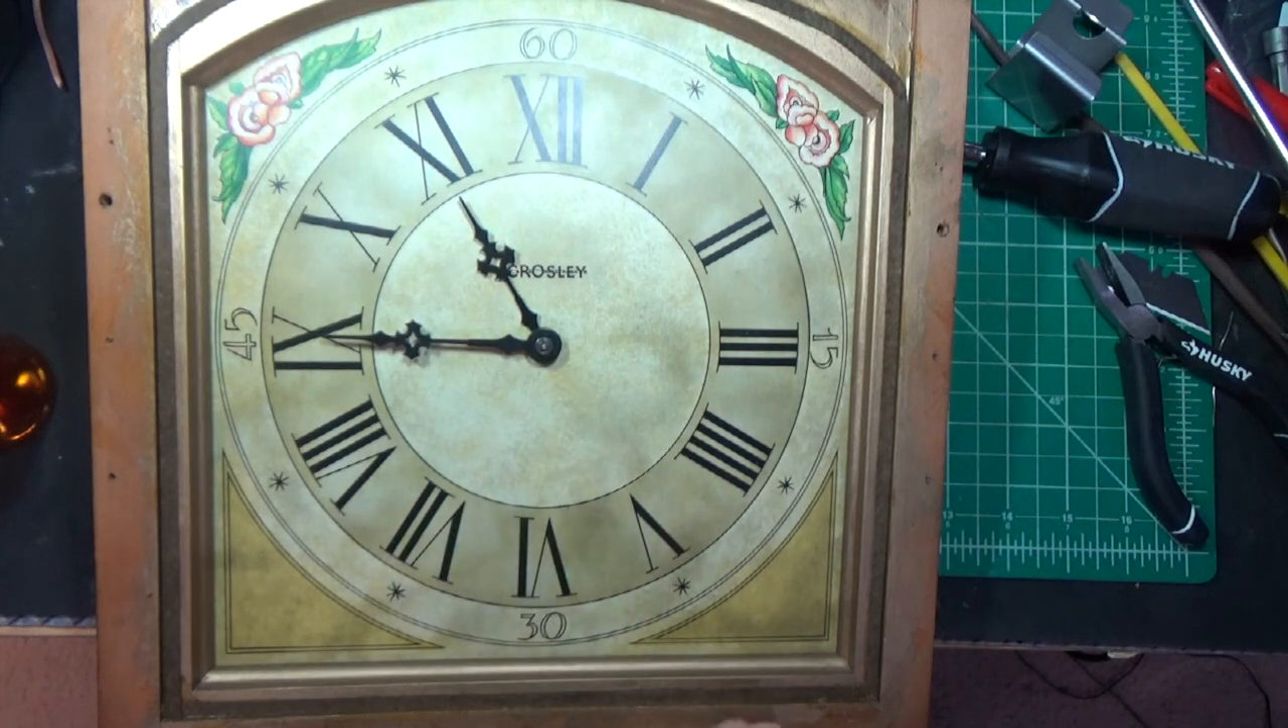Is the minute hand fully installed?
Yes.